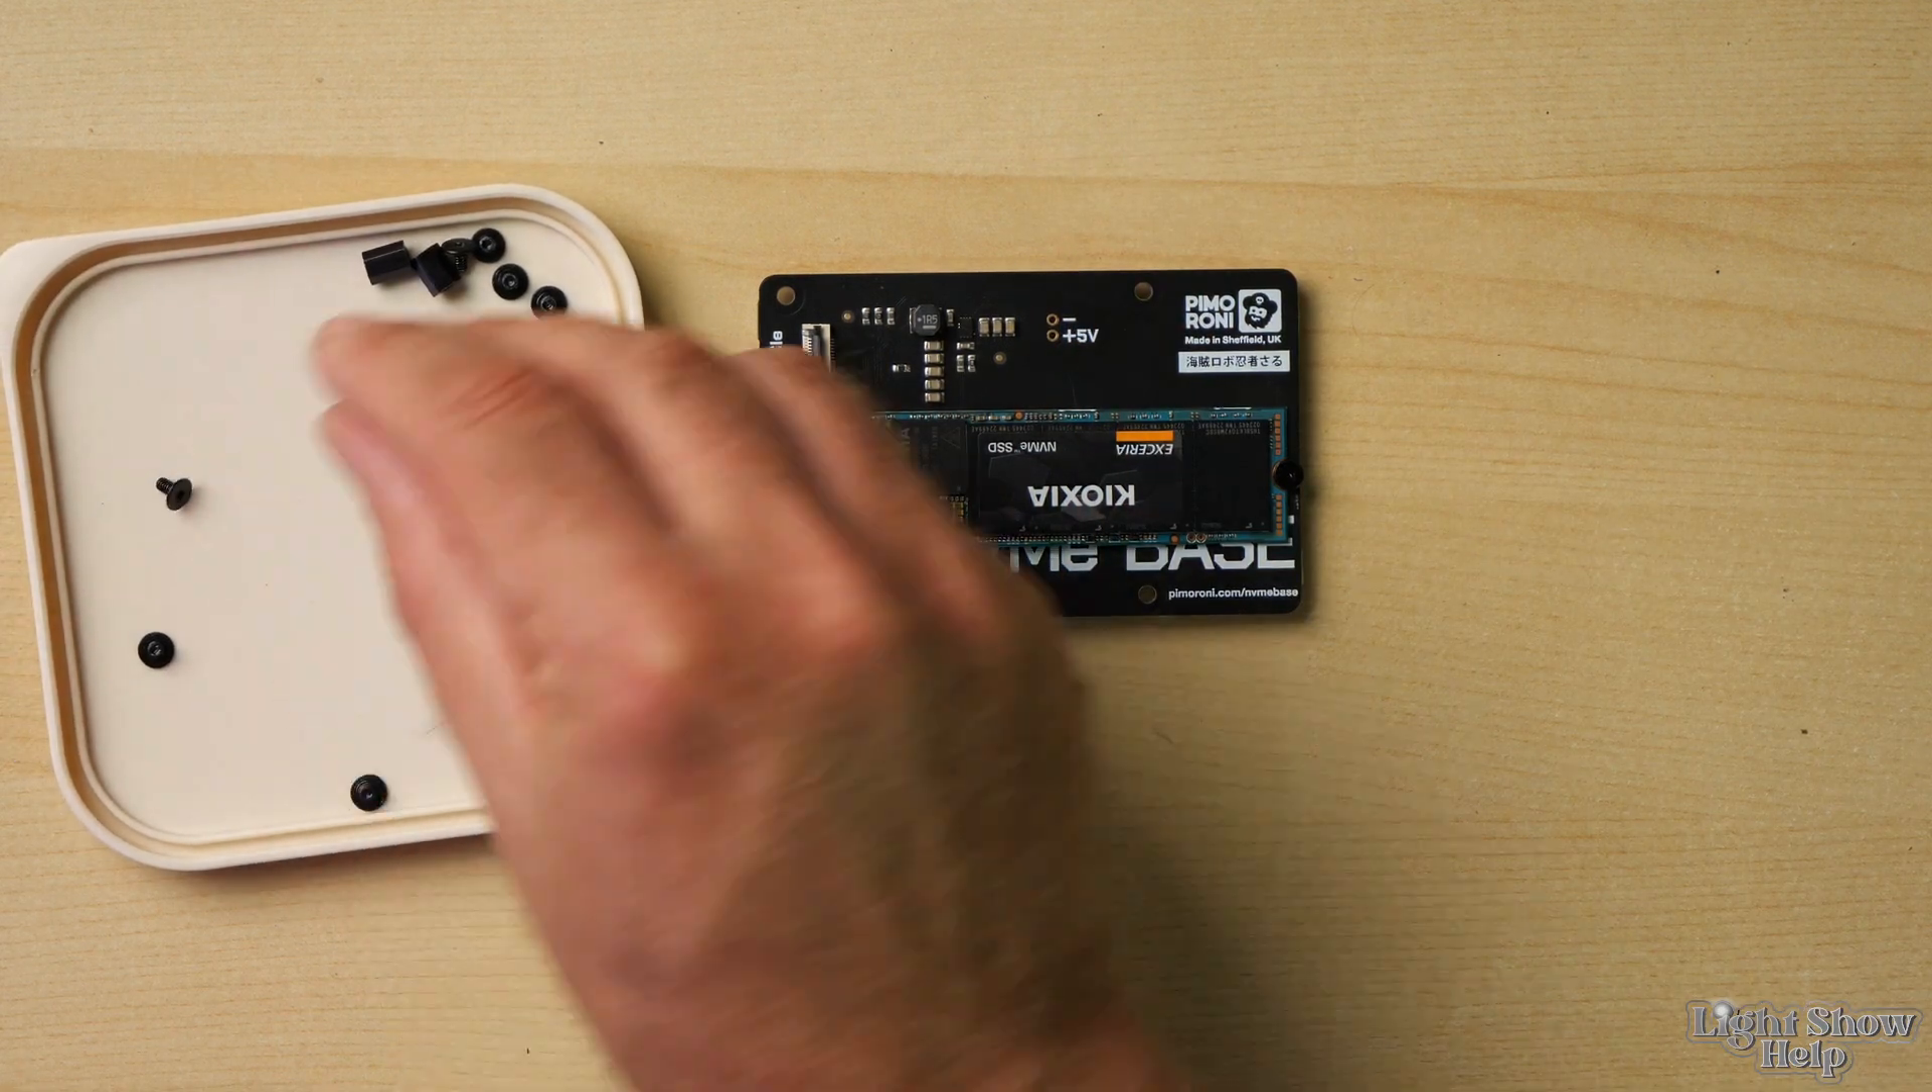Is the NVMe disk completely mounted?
Yes.